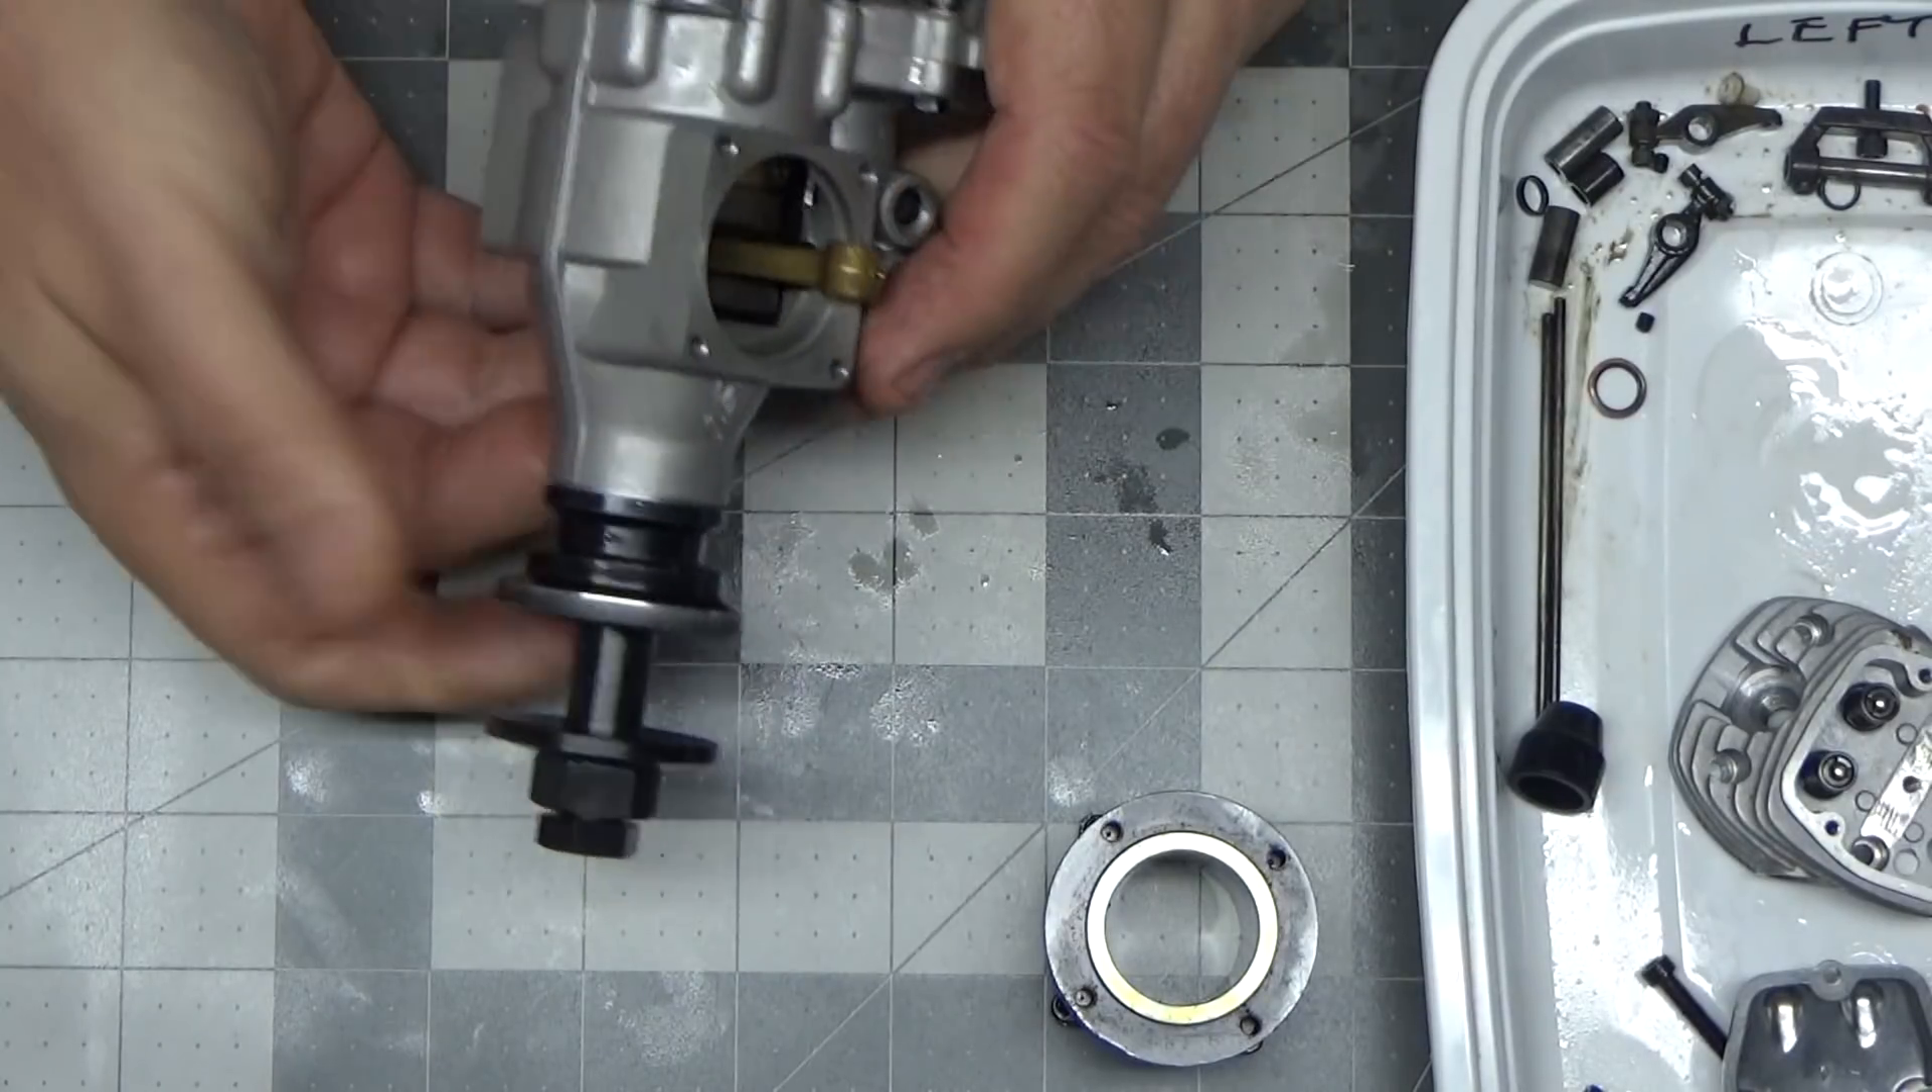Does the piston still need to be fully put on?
Yes.